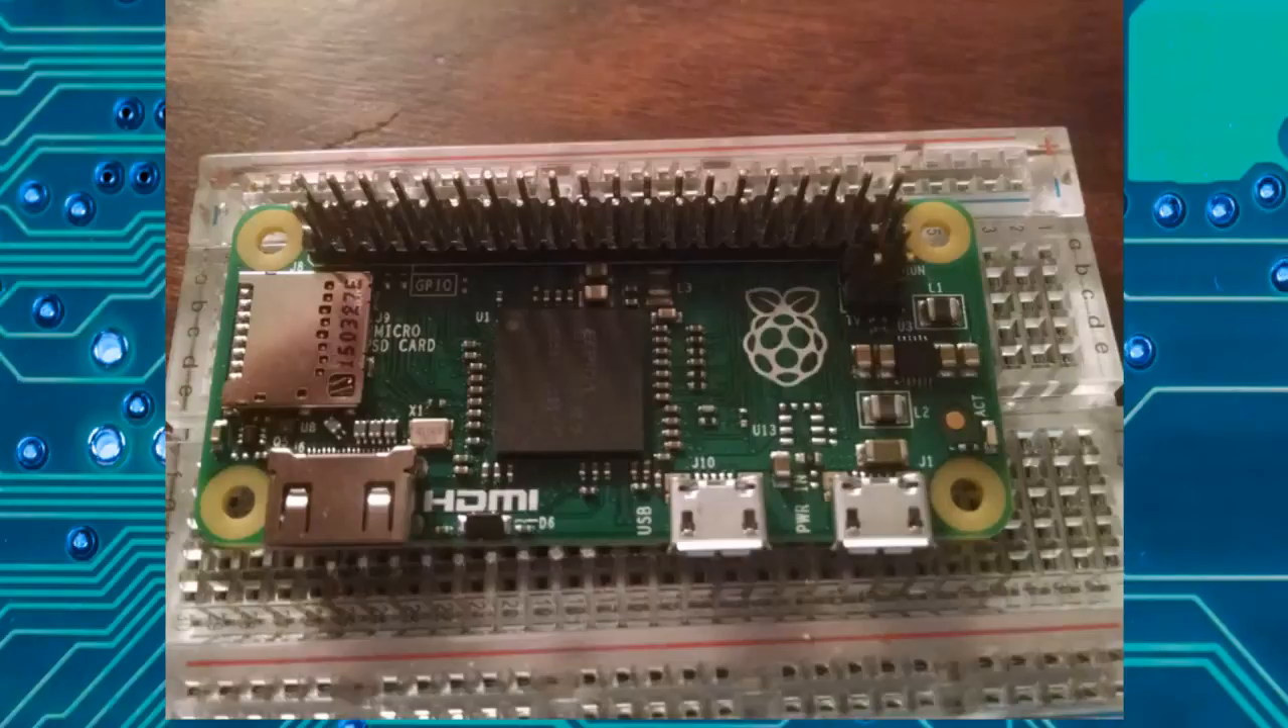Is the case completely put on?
No.